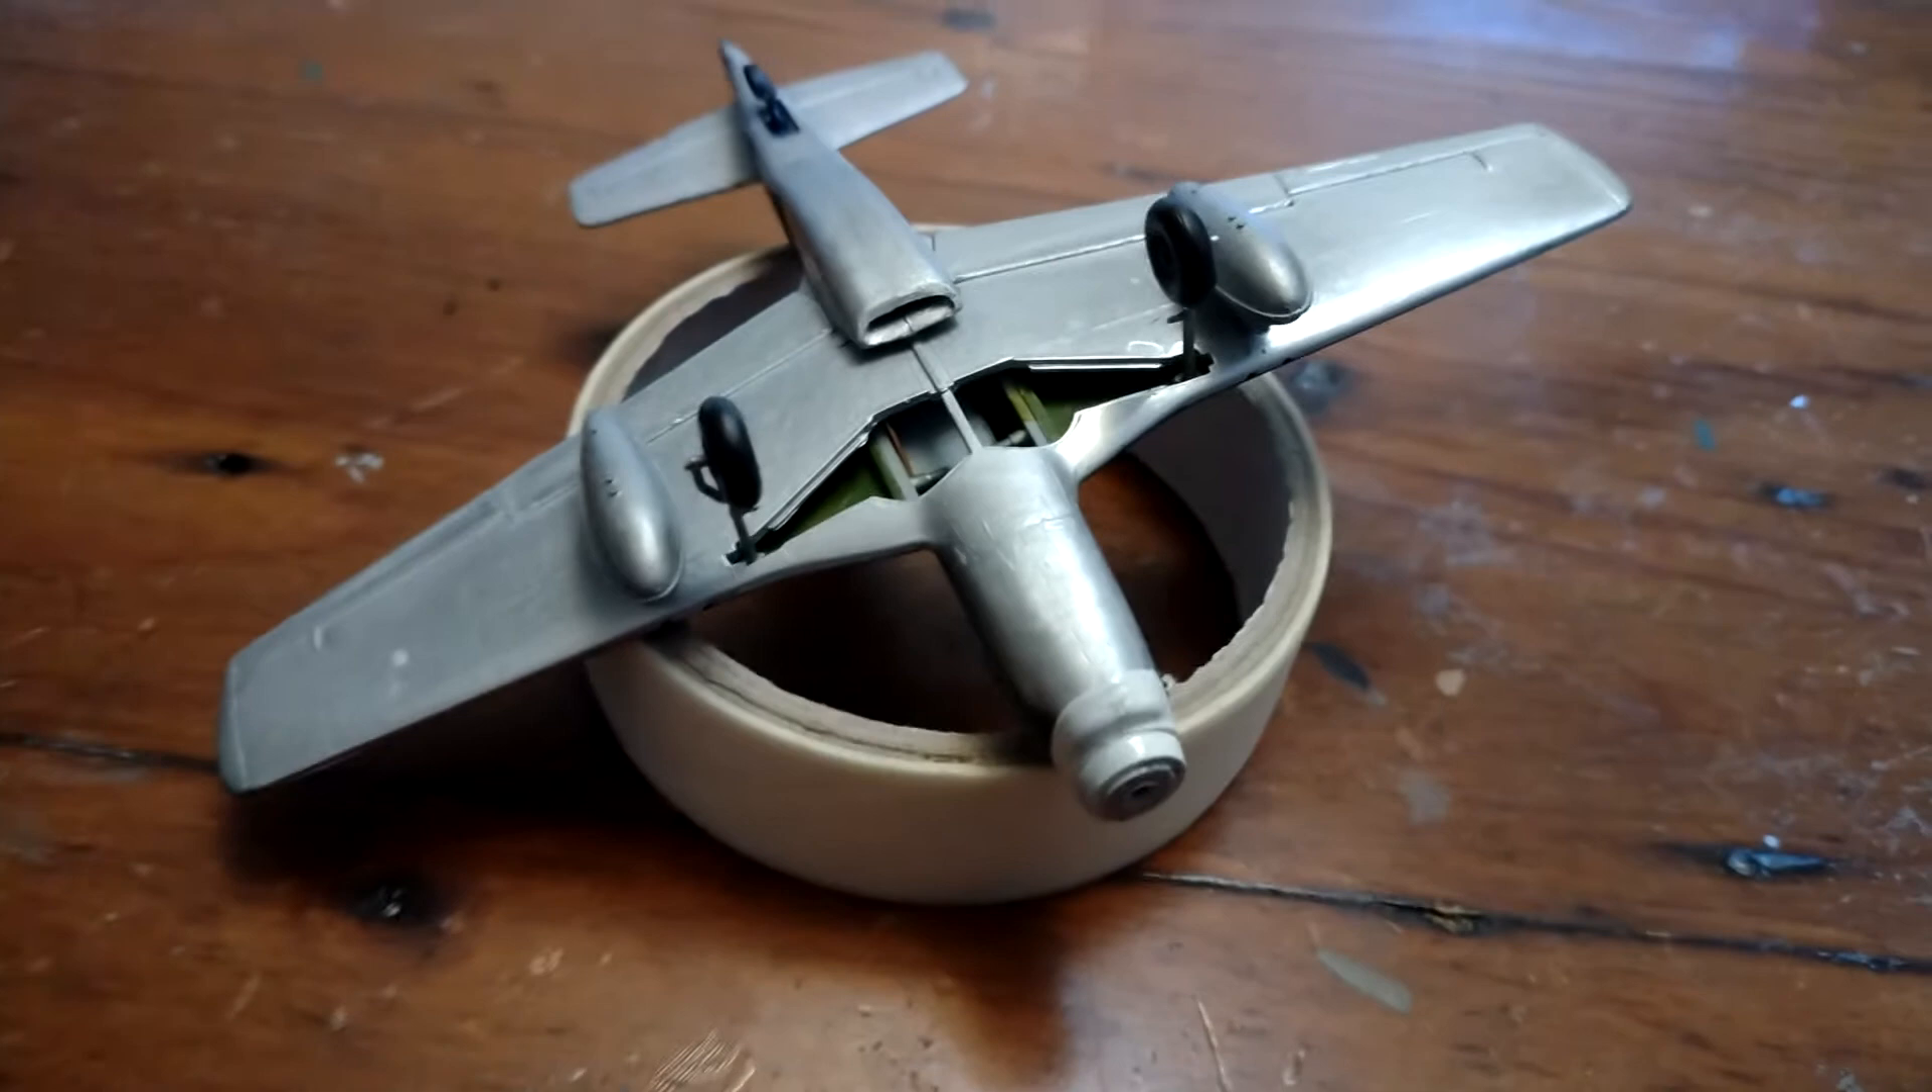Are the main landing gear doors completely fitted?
No.